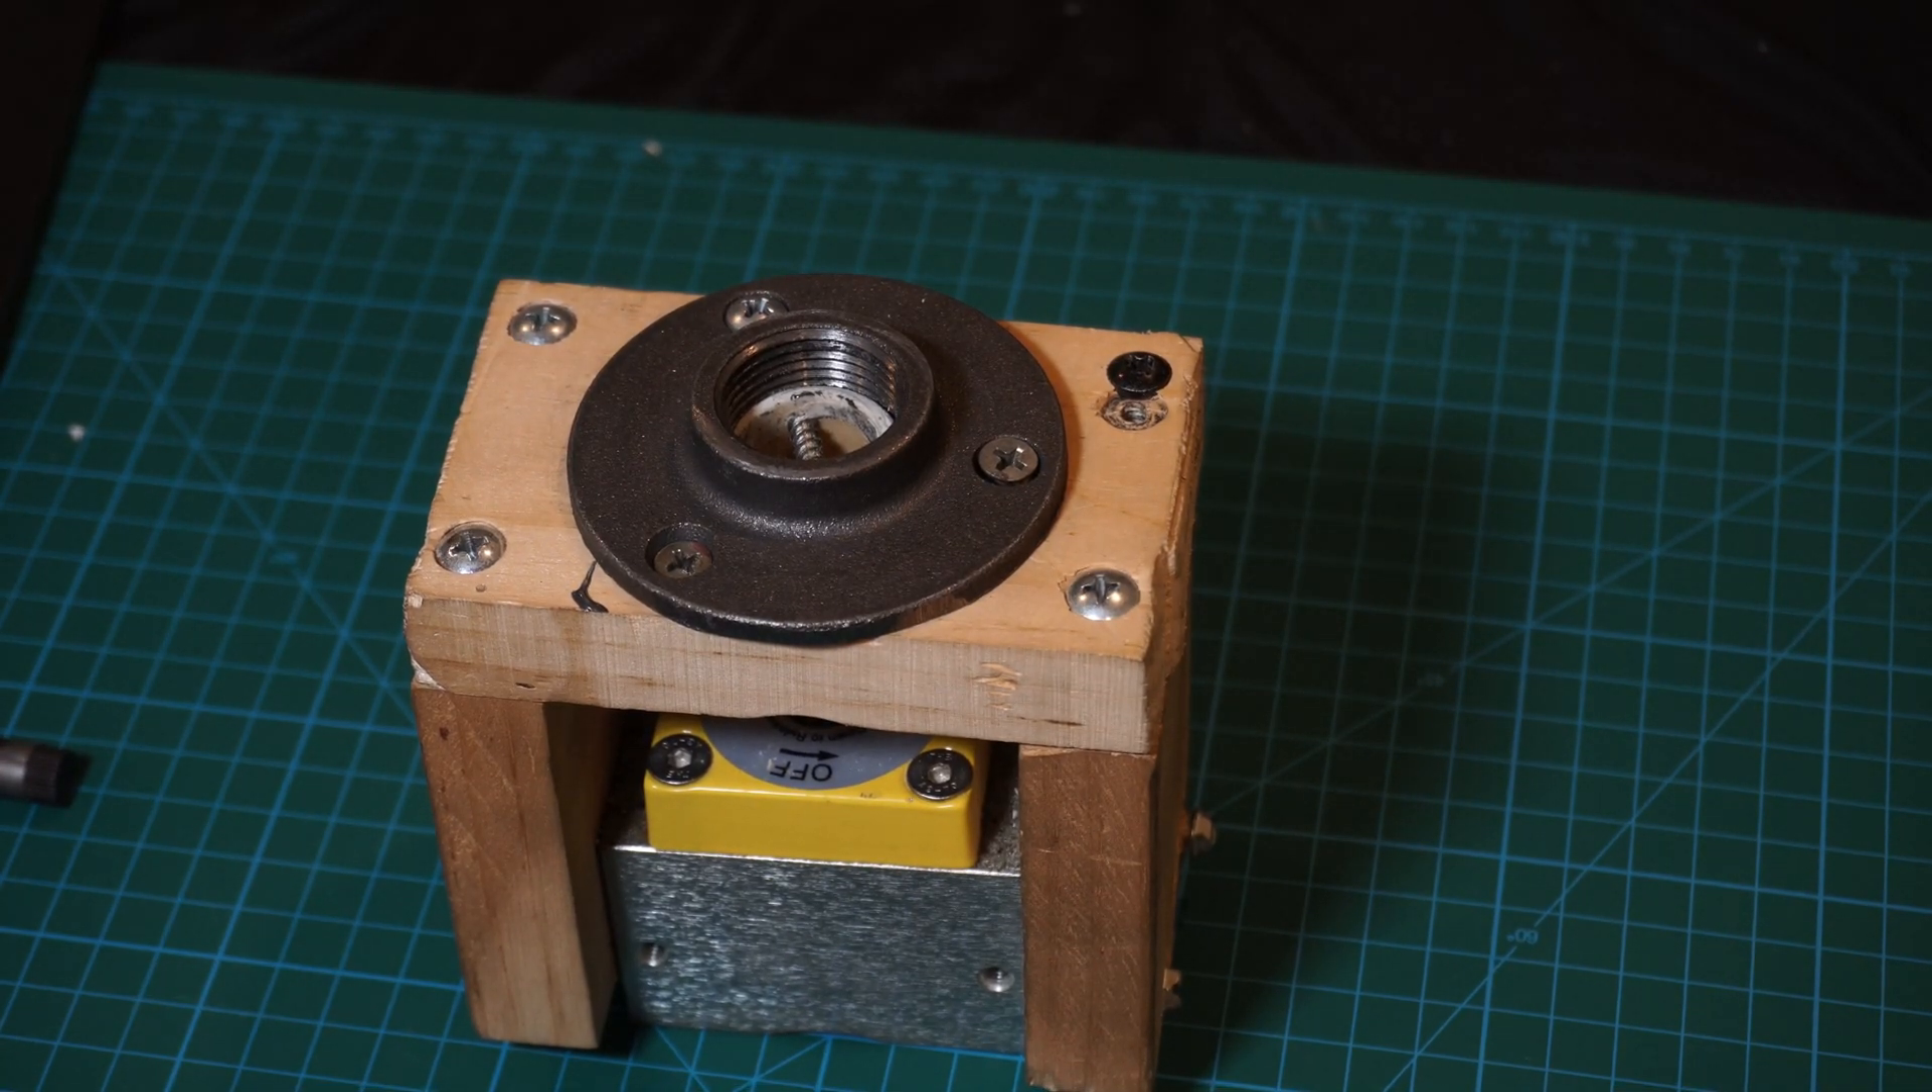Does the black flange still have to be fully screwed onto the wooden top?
No.